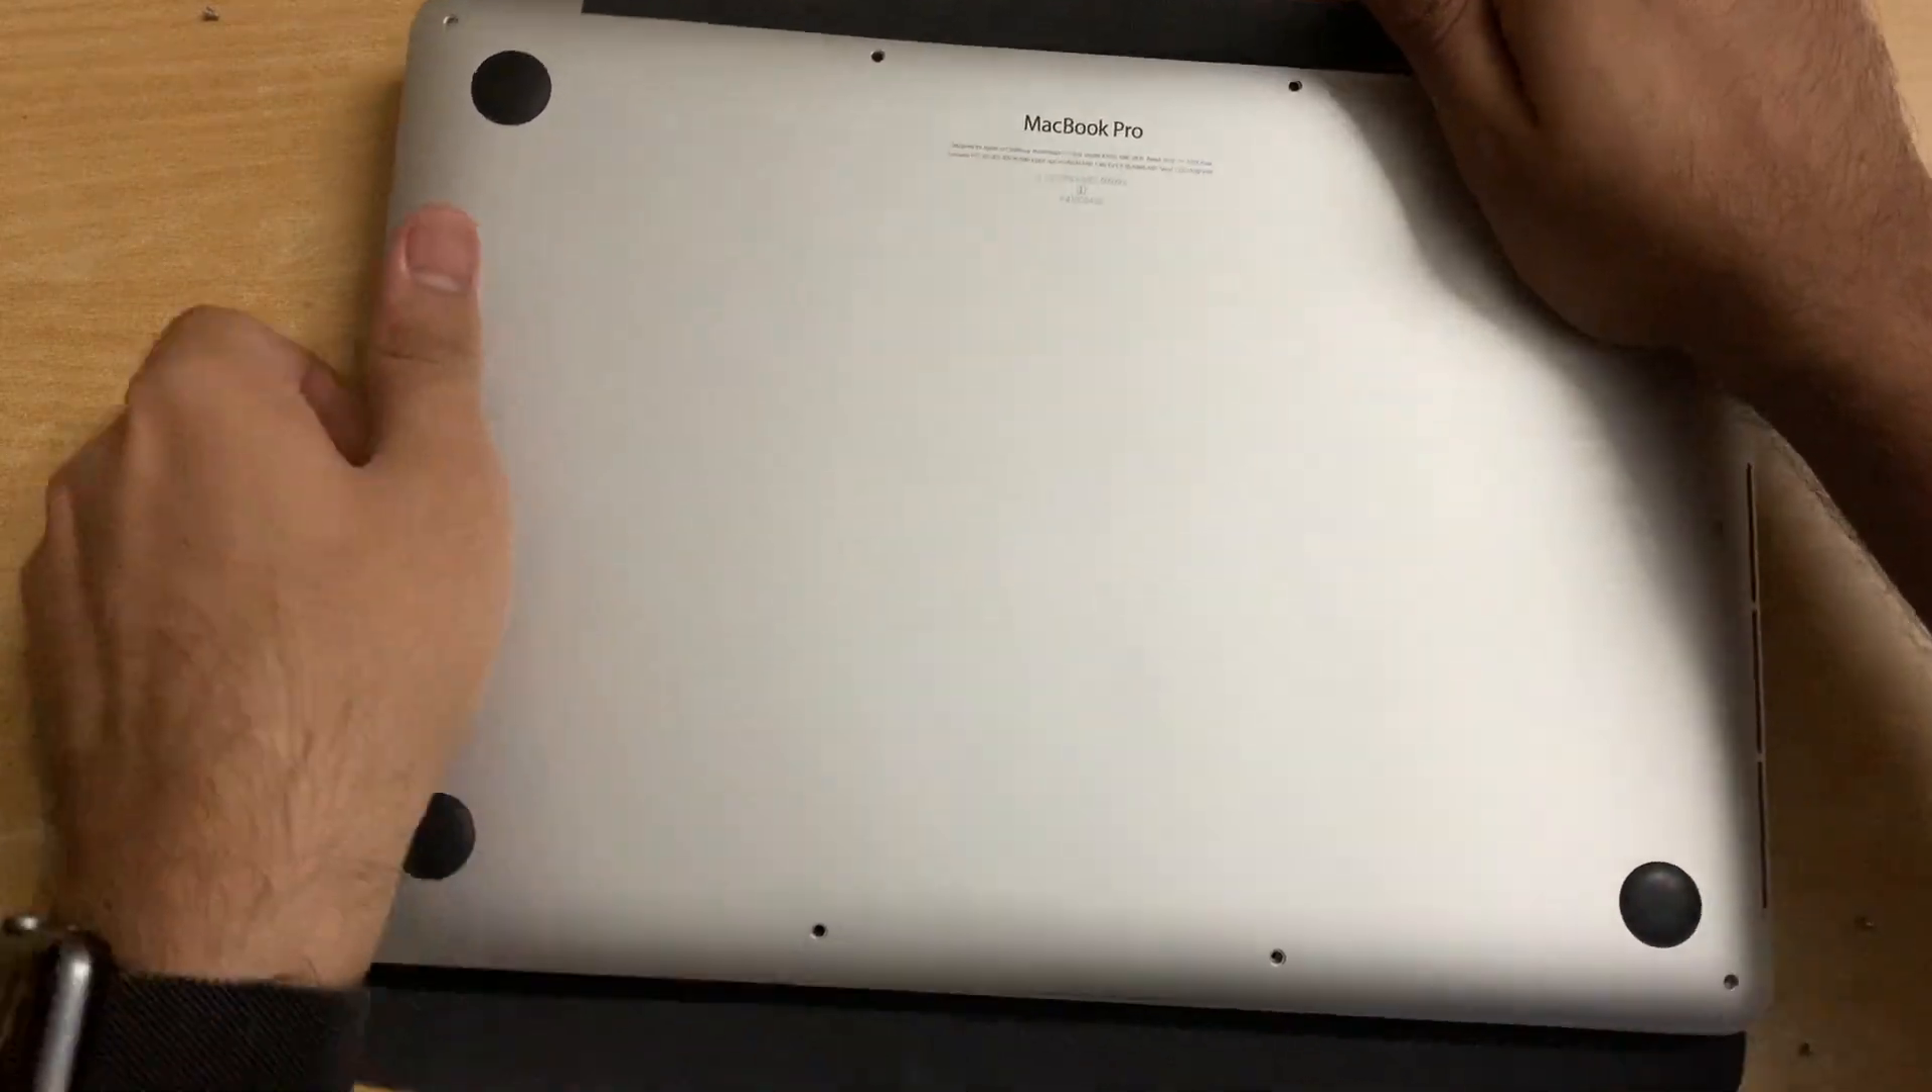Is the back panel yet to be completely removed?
Yes.